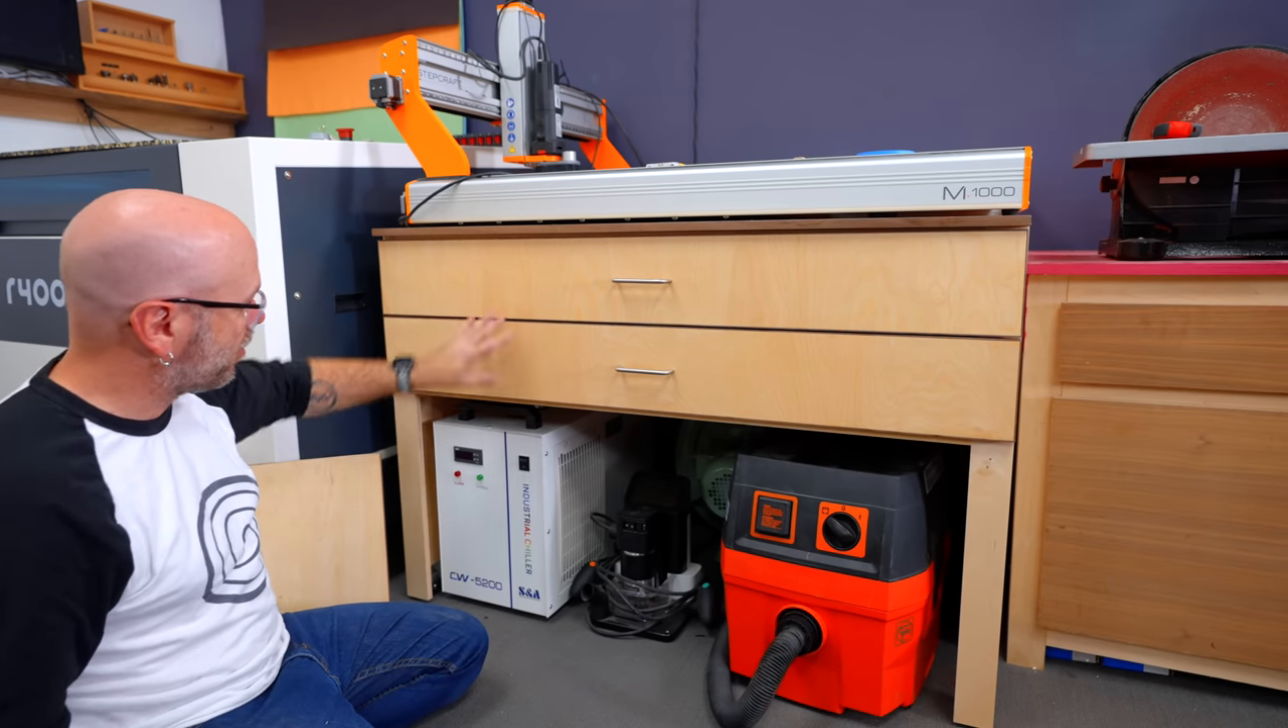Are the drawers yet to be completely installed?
No.